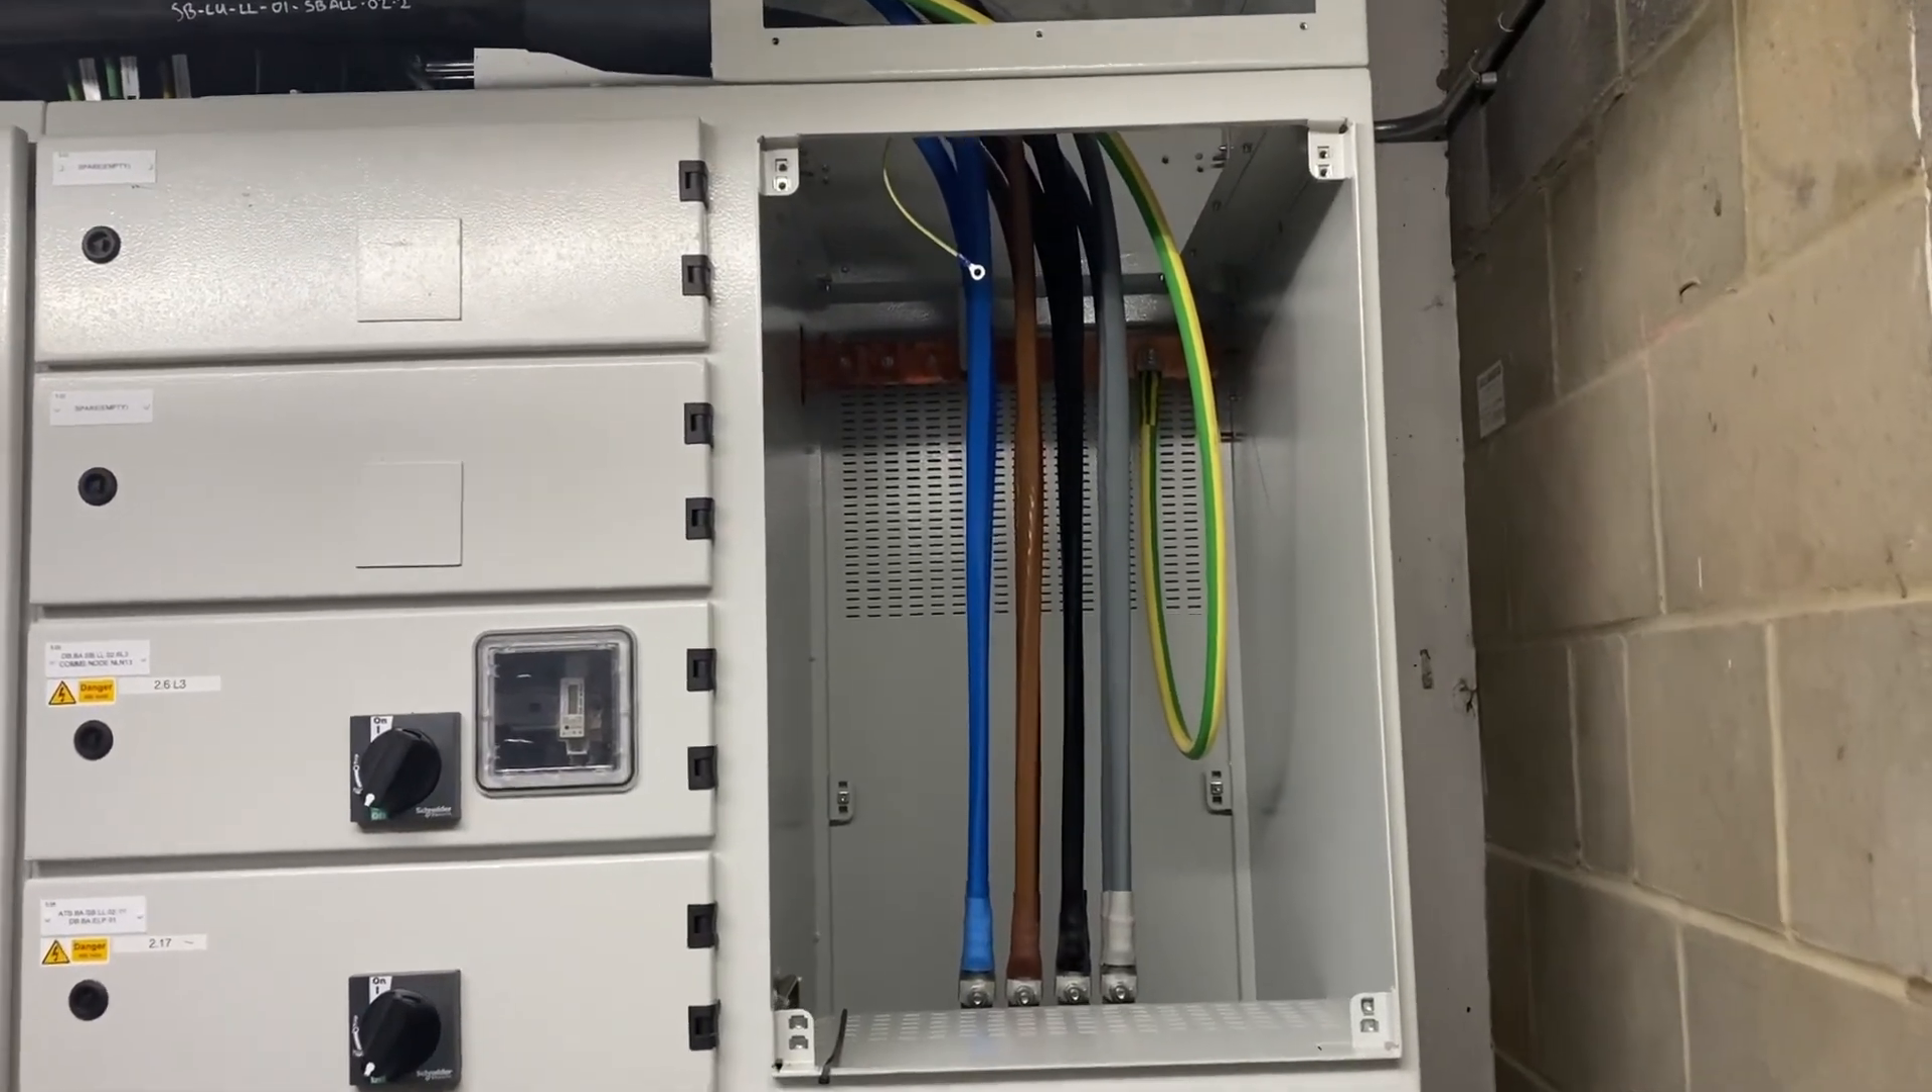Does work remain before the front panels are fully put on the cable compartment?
Yes.